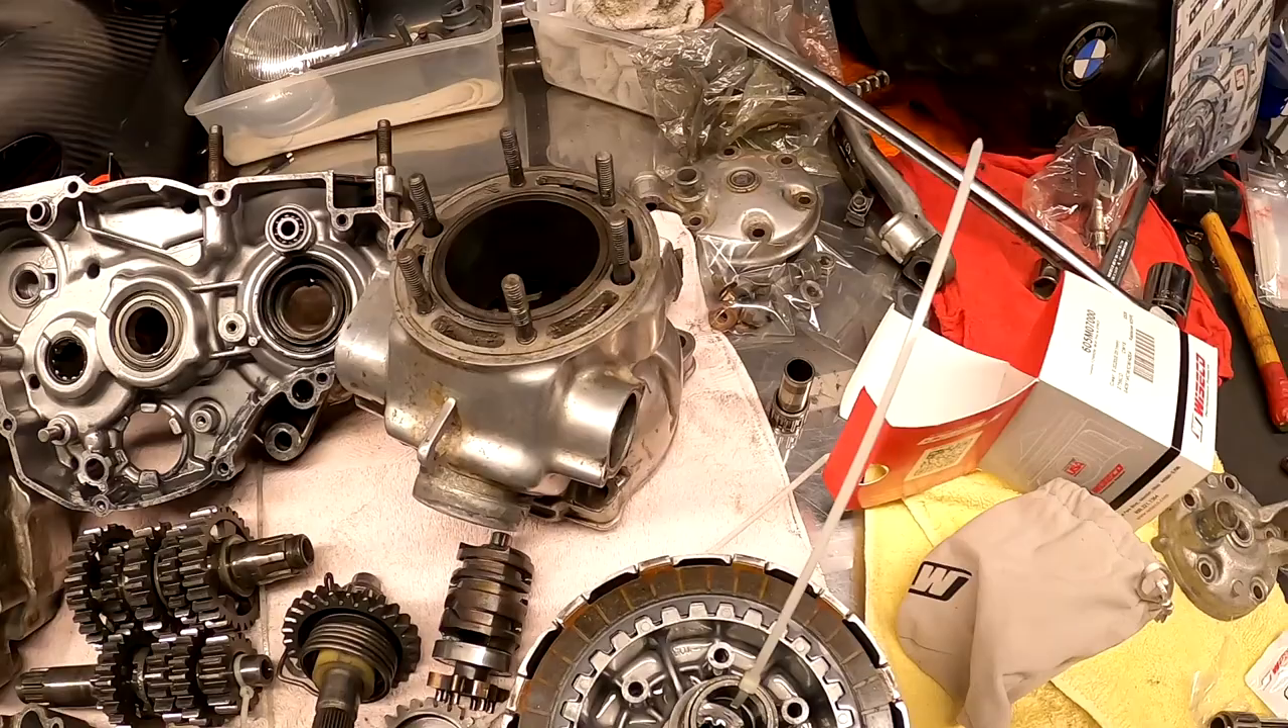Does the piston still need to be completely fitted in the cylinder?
Yes.